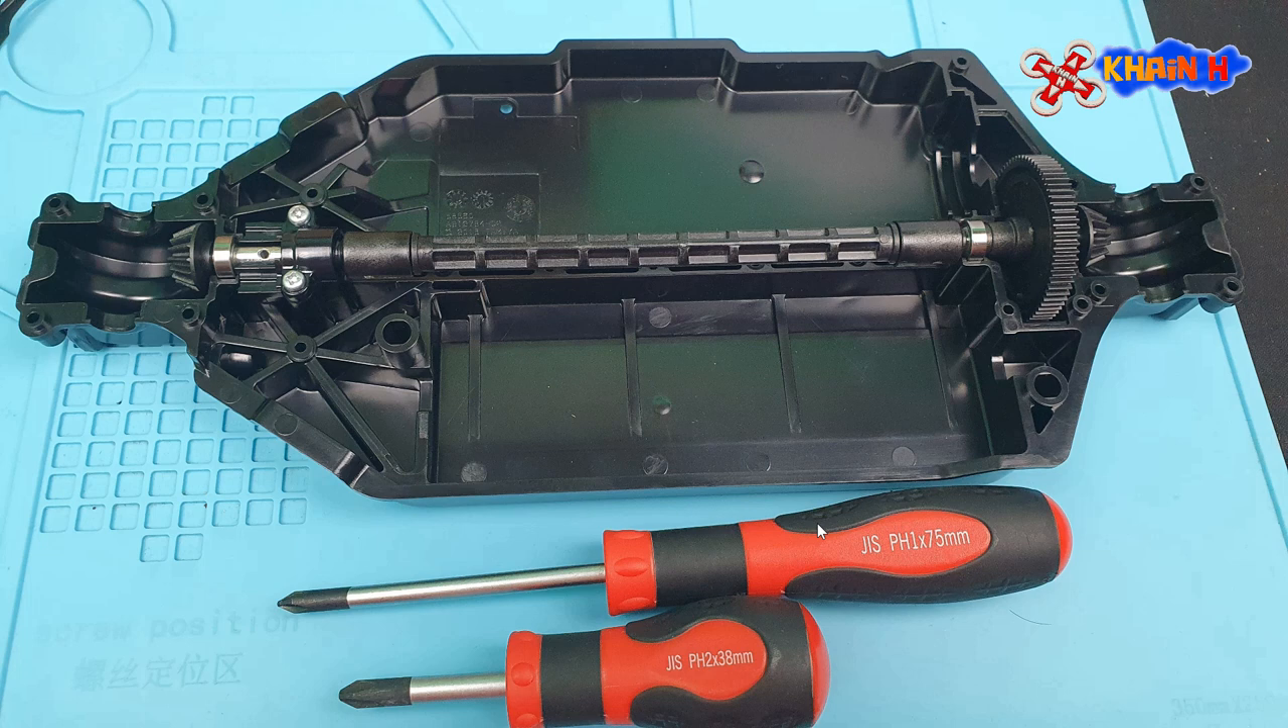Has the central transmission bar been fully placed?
Yes.